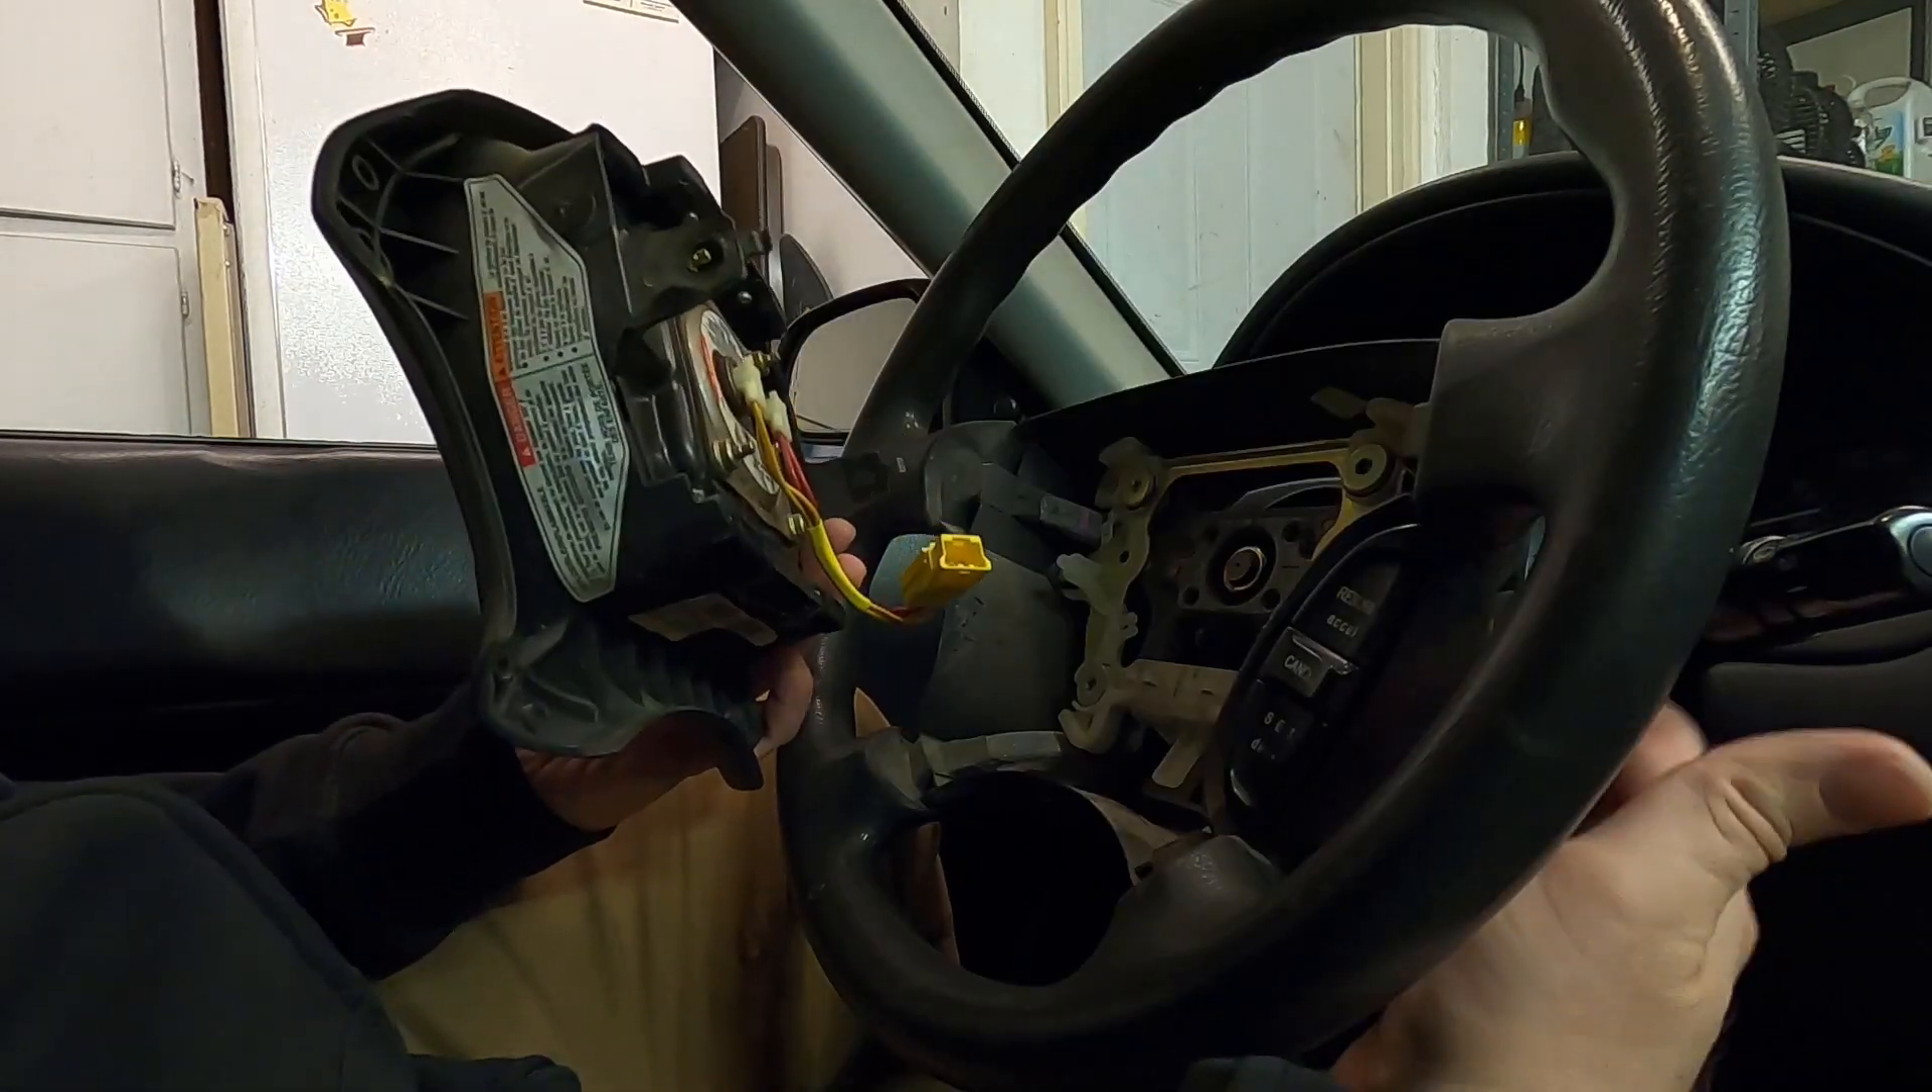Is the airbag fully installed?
No.